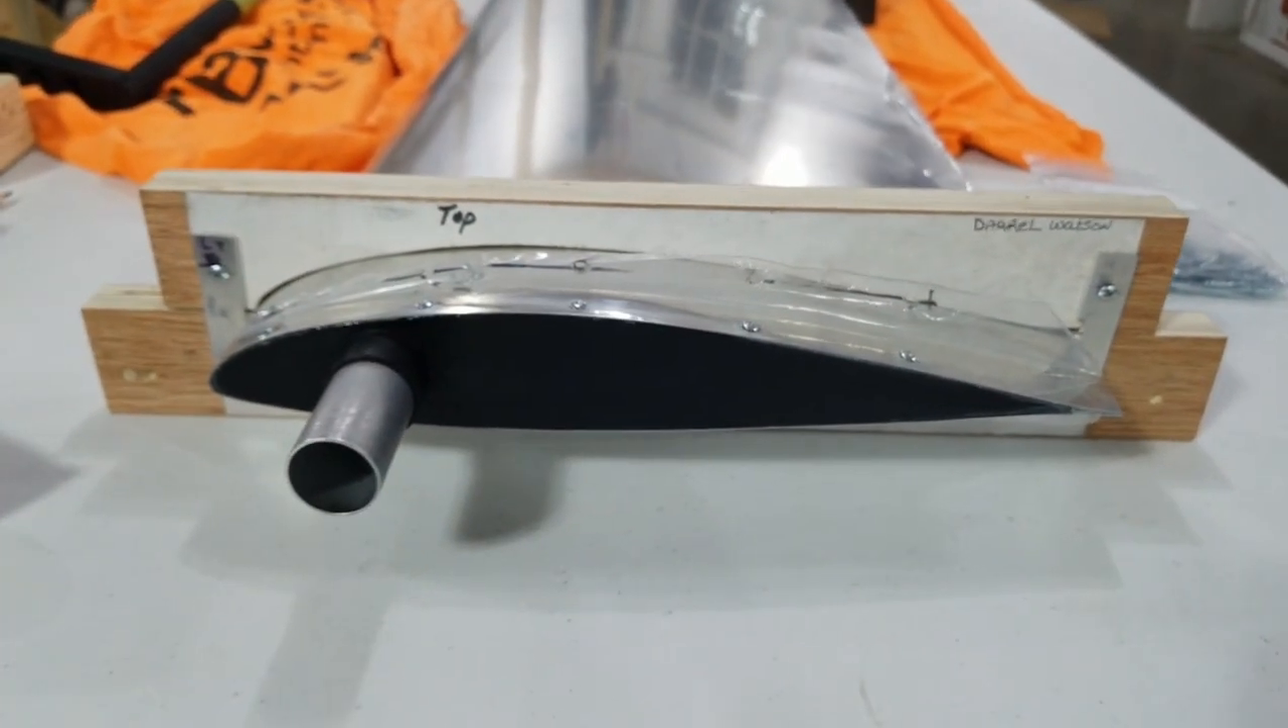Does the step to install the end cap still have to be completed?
No.